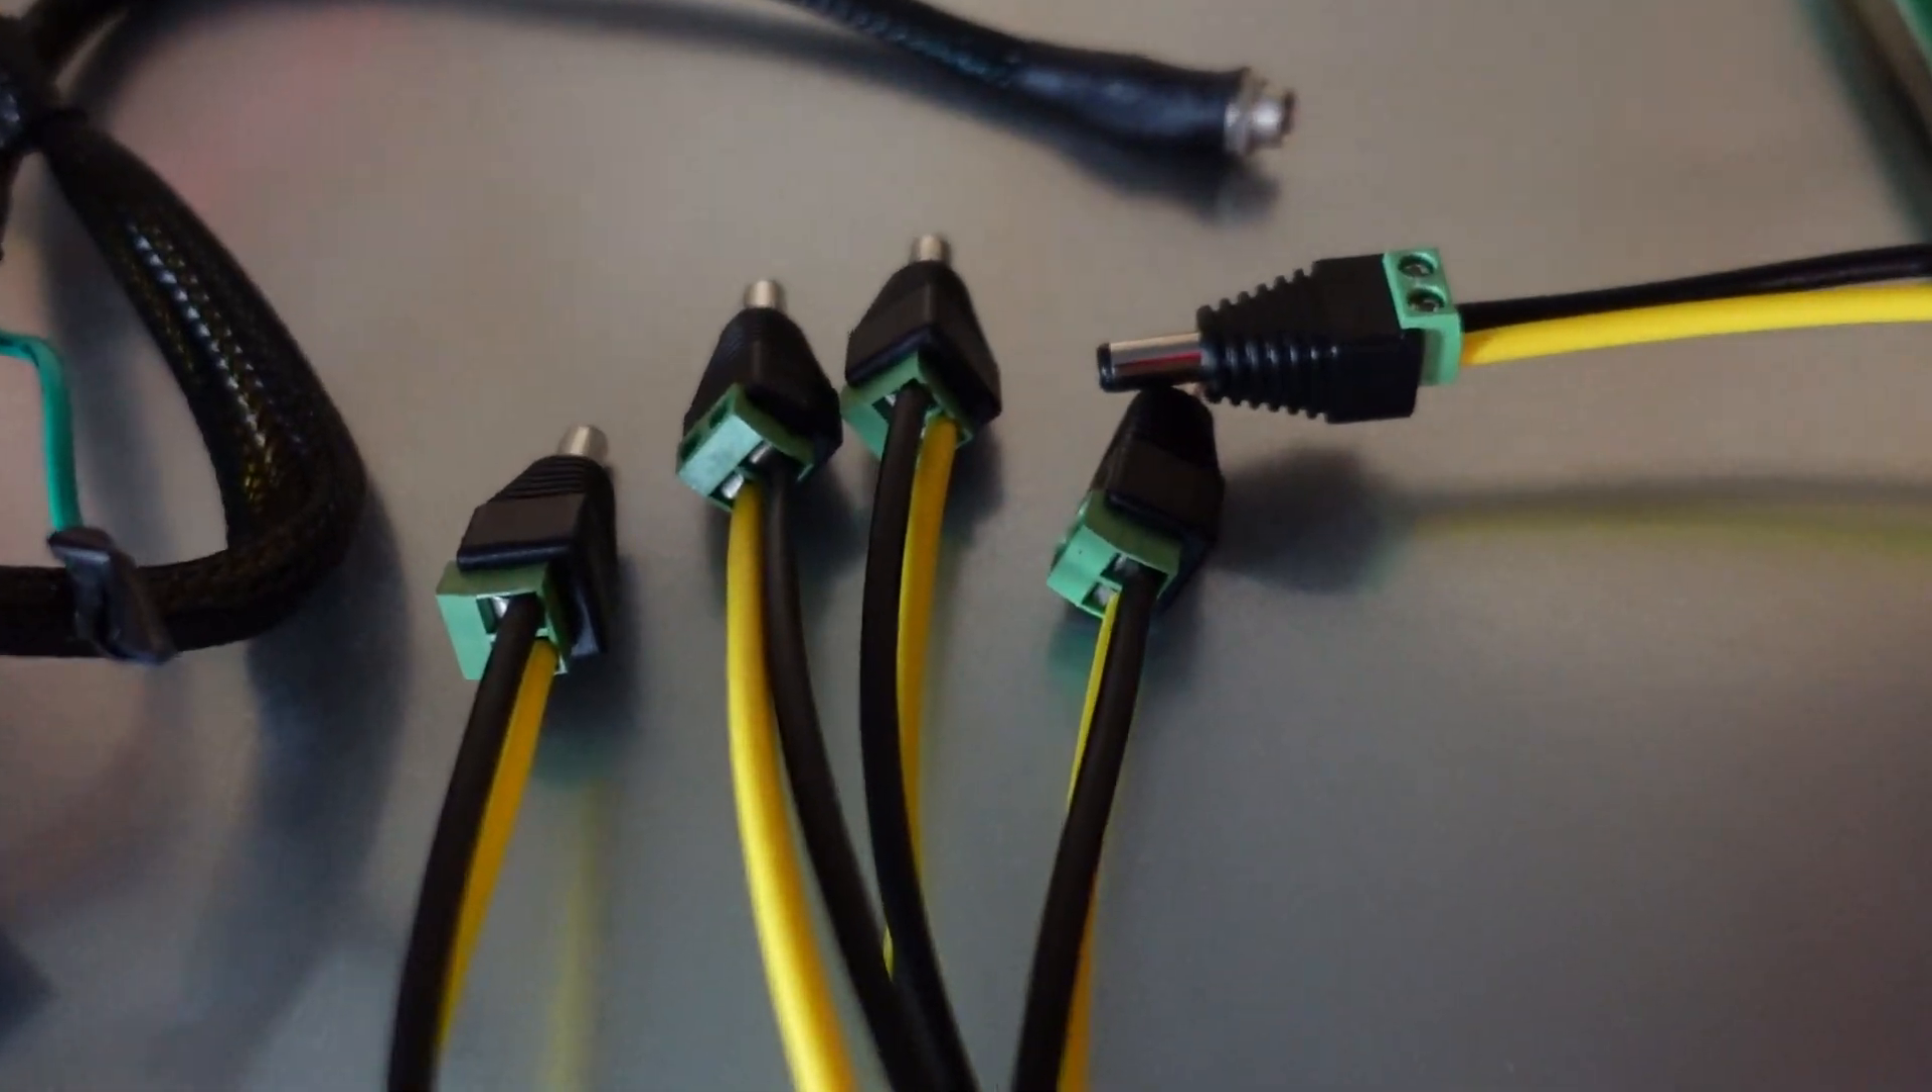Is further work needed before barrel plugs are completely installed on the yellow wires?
No.